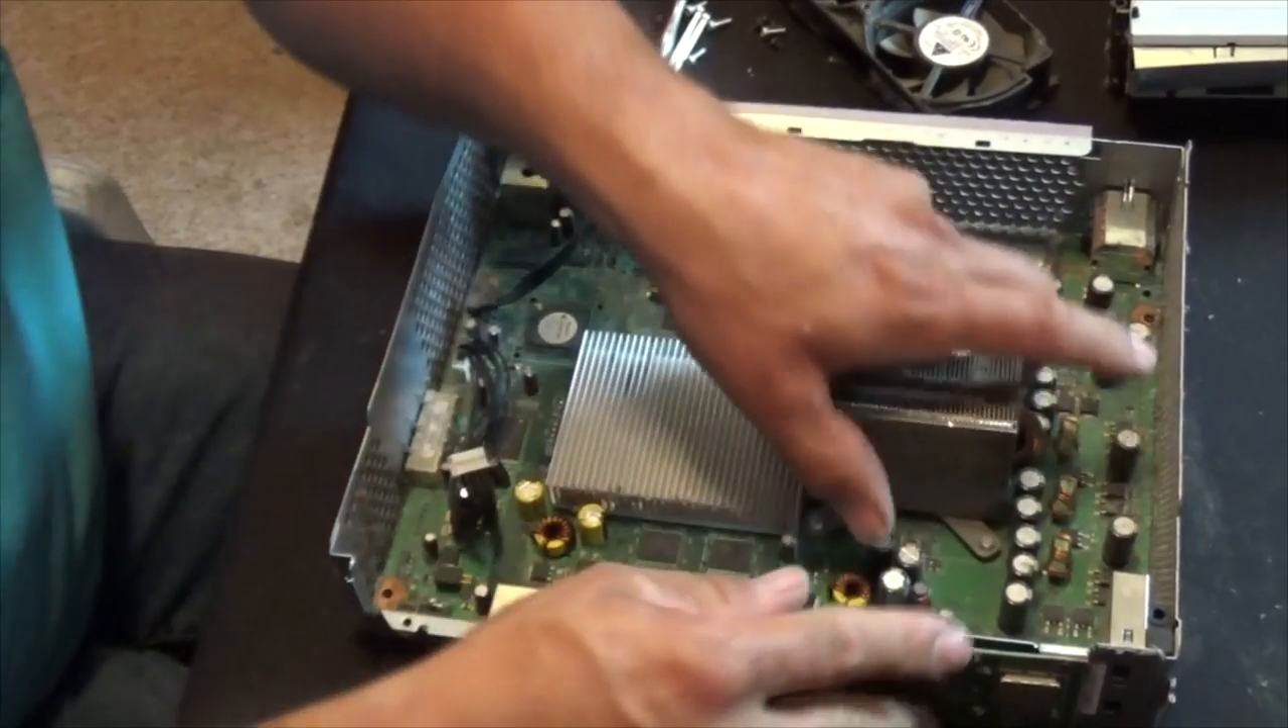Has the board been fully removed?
No.